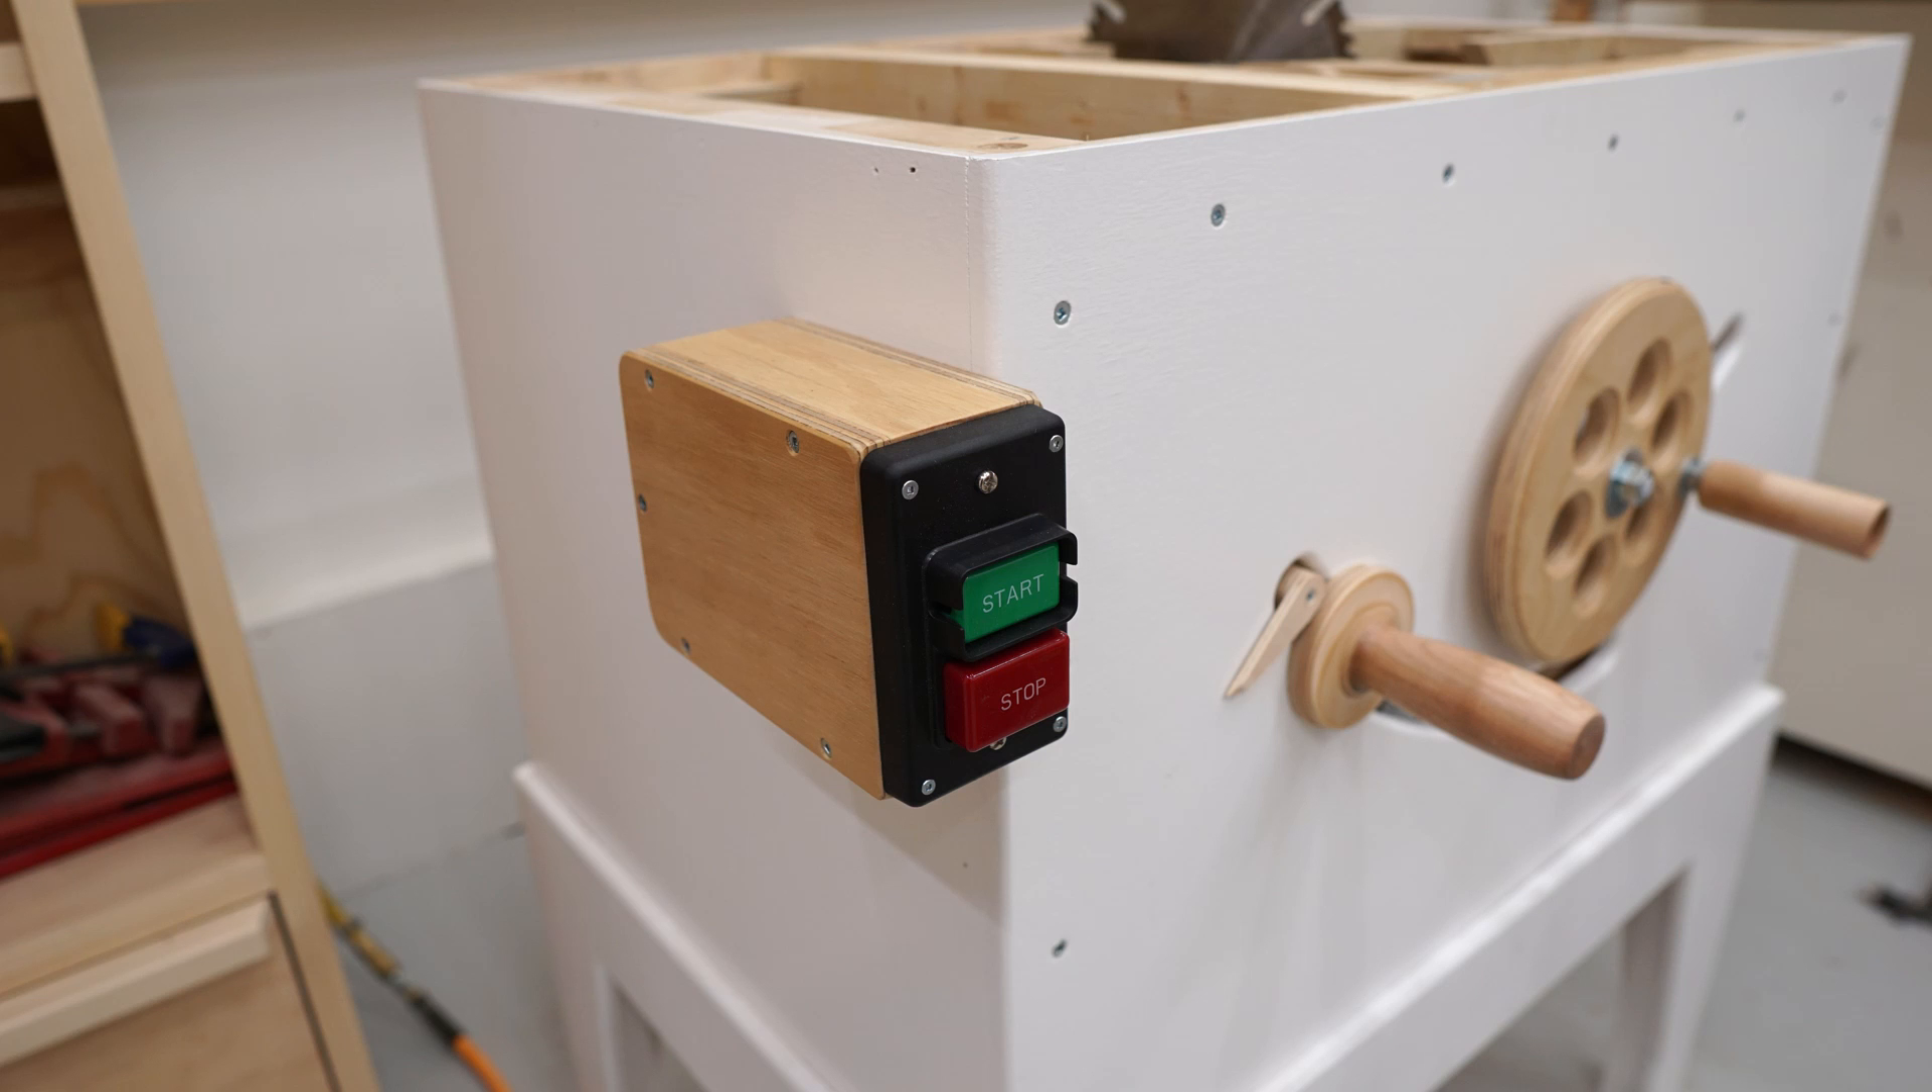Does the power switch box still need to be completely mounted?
No.